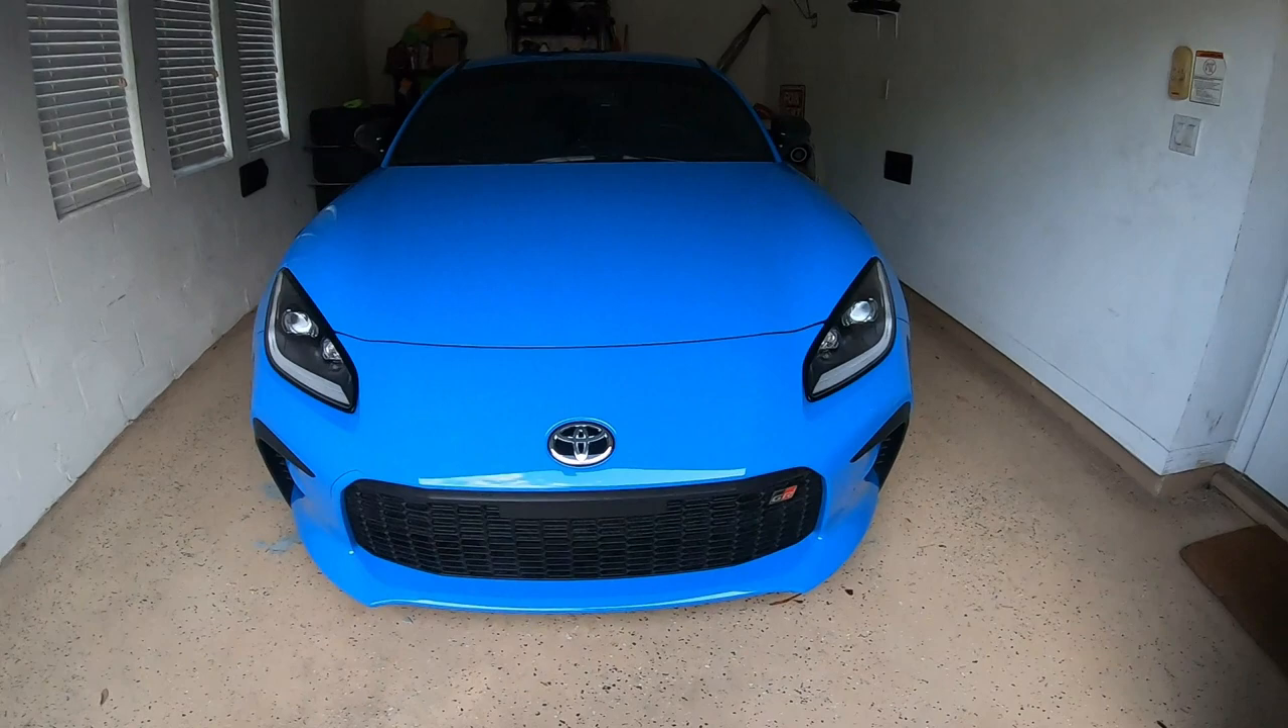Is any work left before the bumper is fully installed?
No.